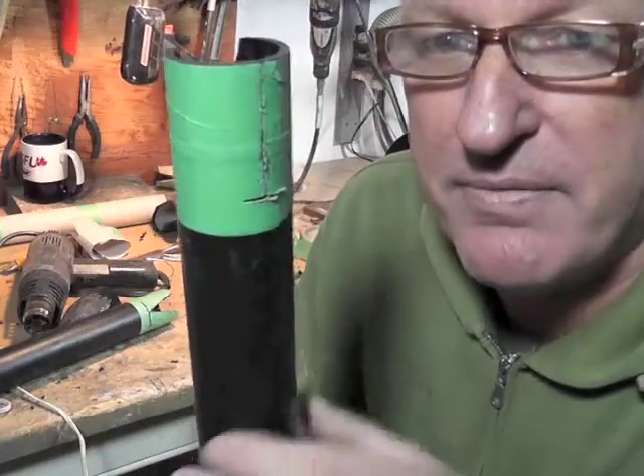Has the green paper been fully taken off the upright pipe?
No.